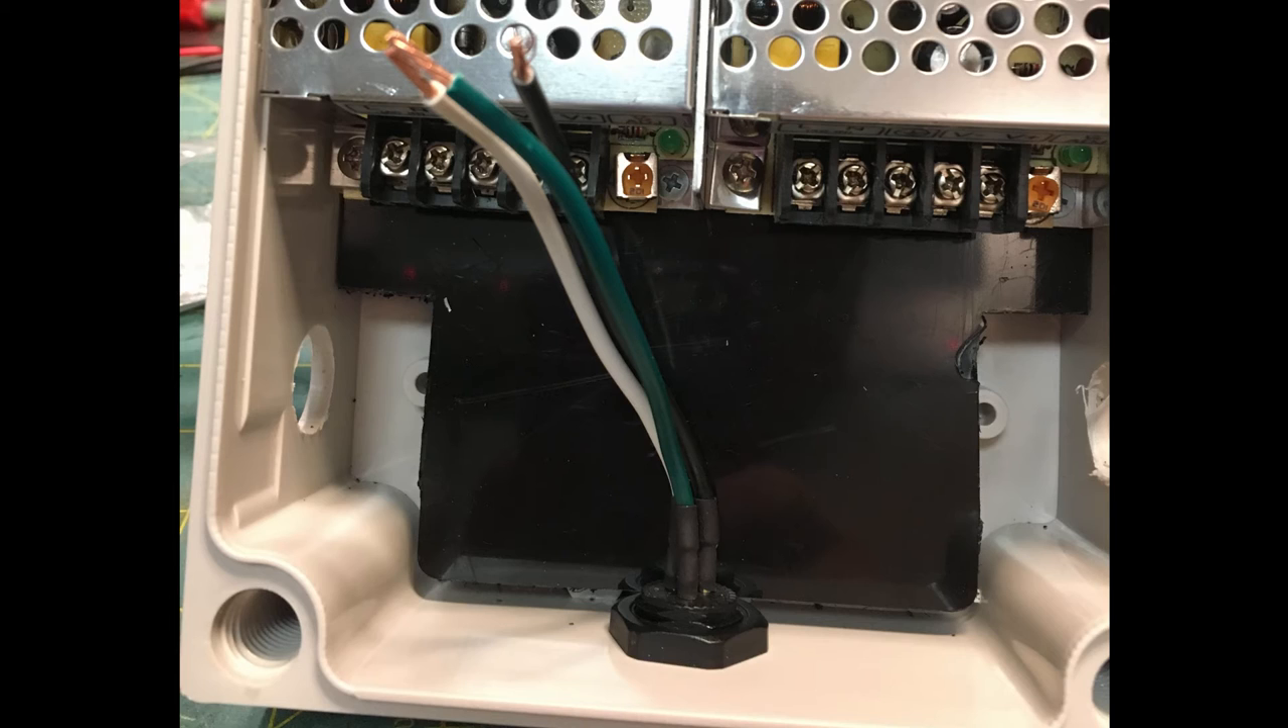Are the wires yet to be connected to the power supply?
Yes.